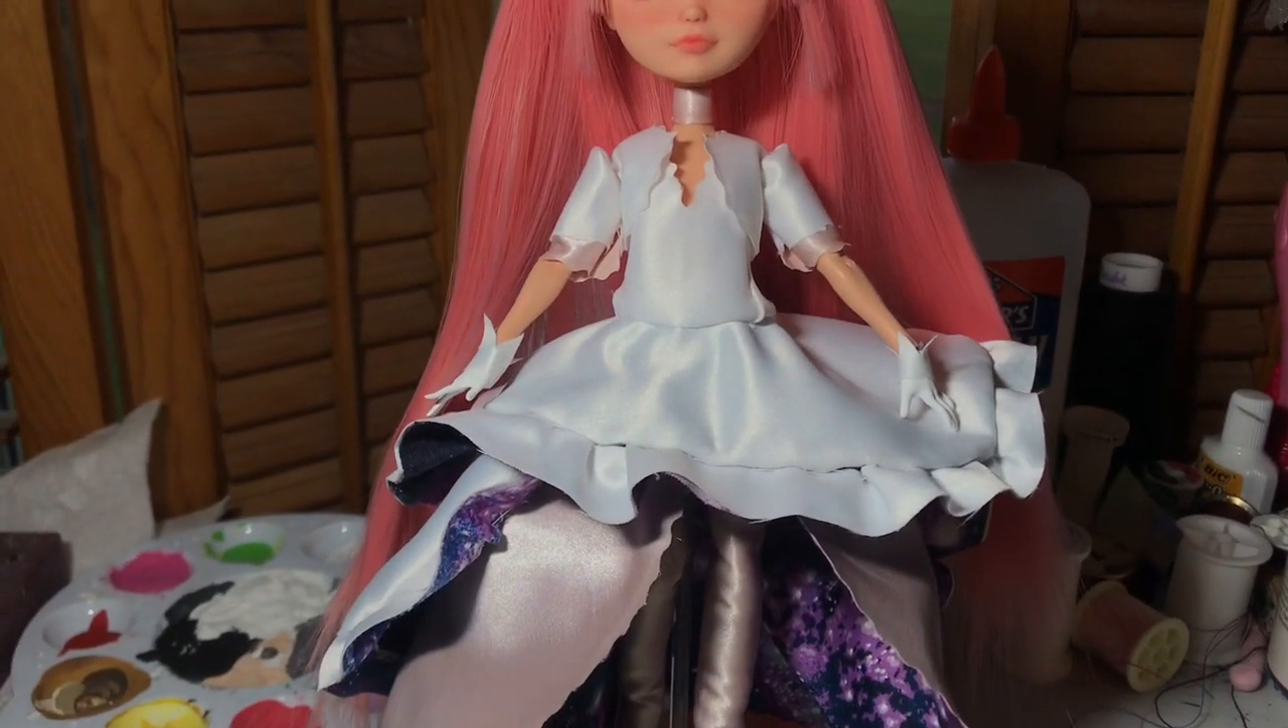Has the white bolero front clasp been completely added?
No.